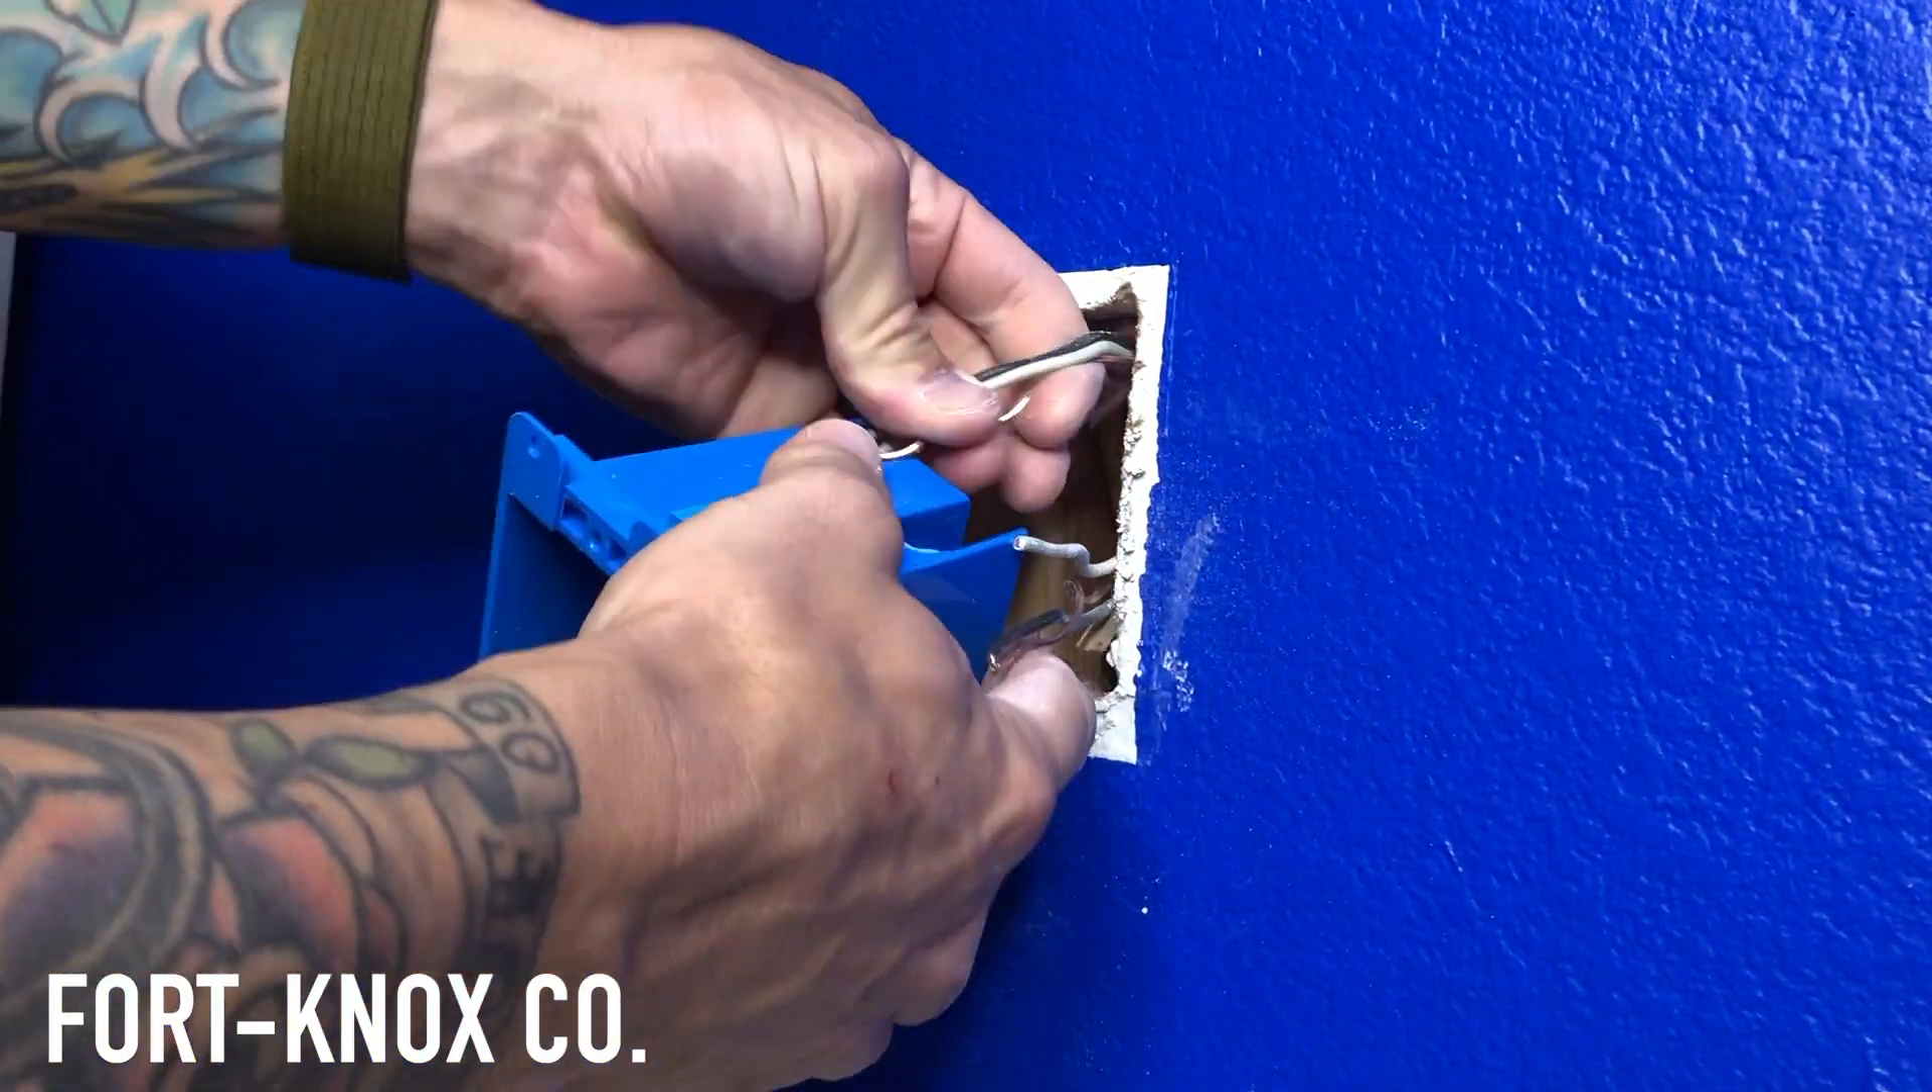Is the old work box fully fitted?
No.